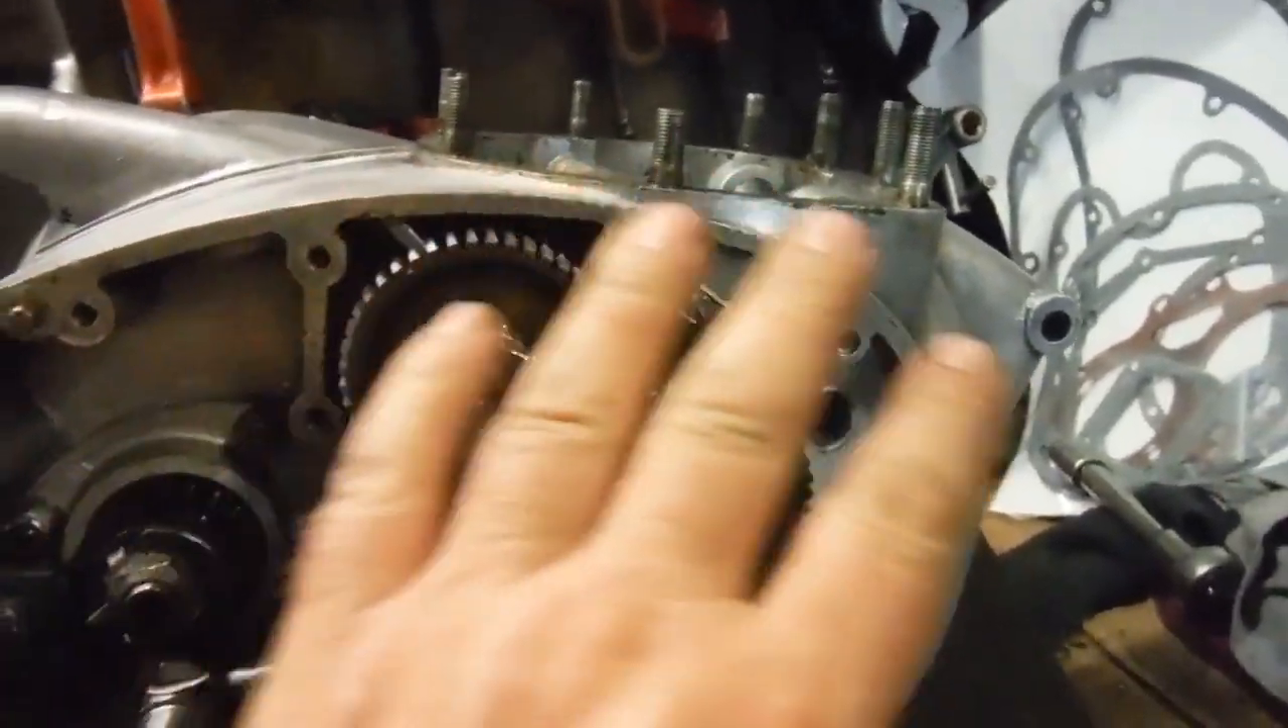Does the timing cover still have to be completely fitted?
Yes.